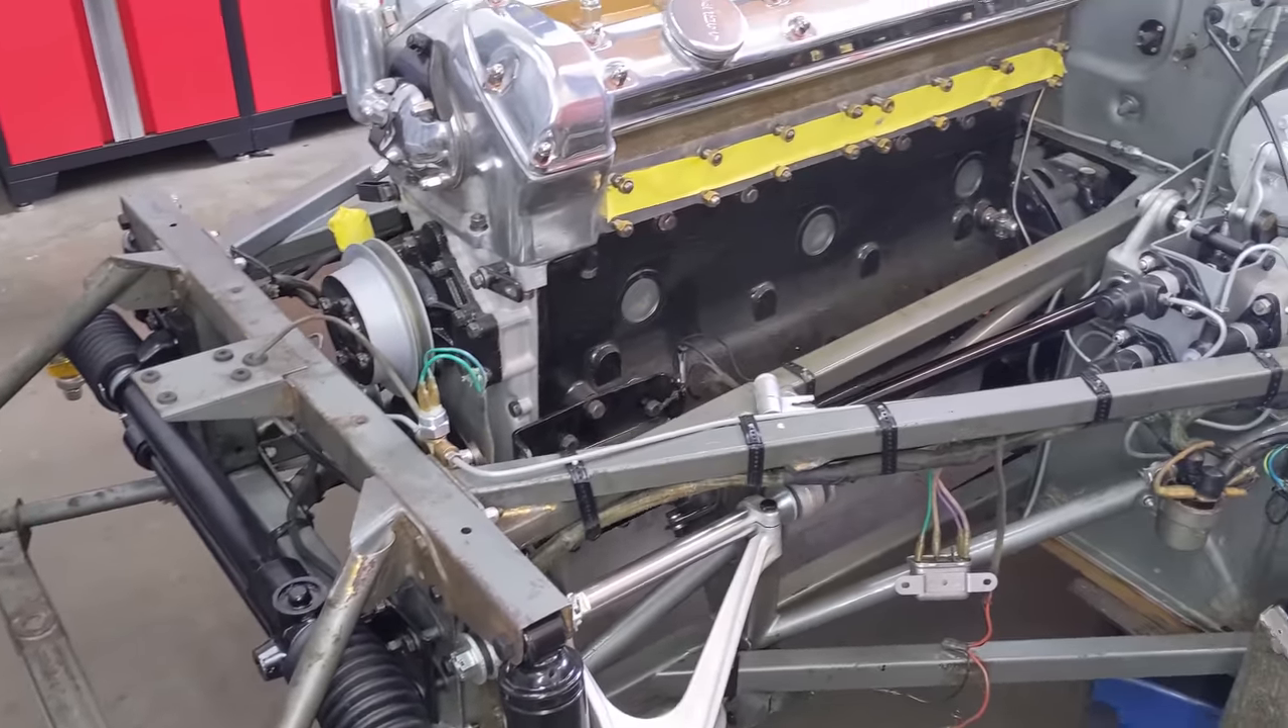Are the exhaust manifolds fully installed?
No.